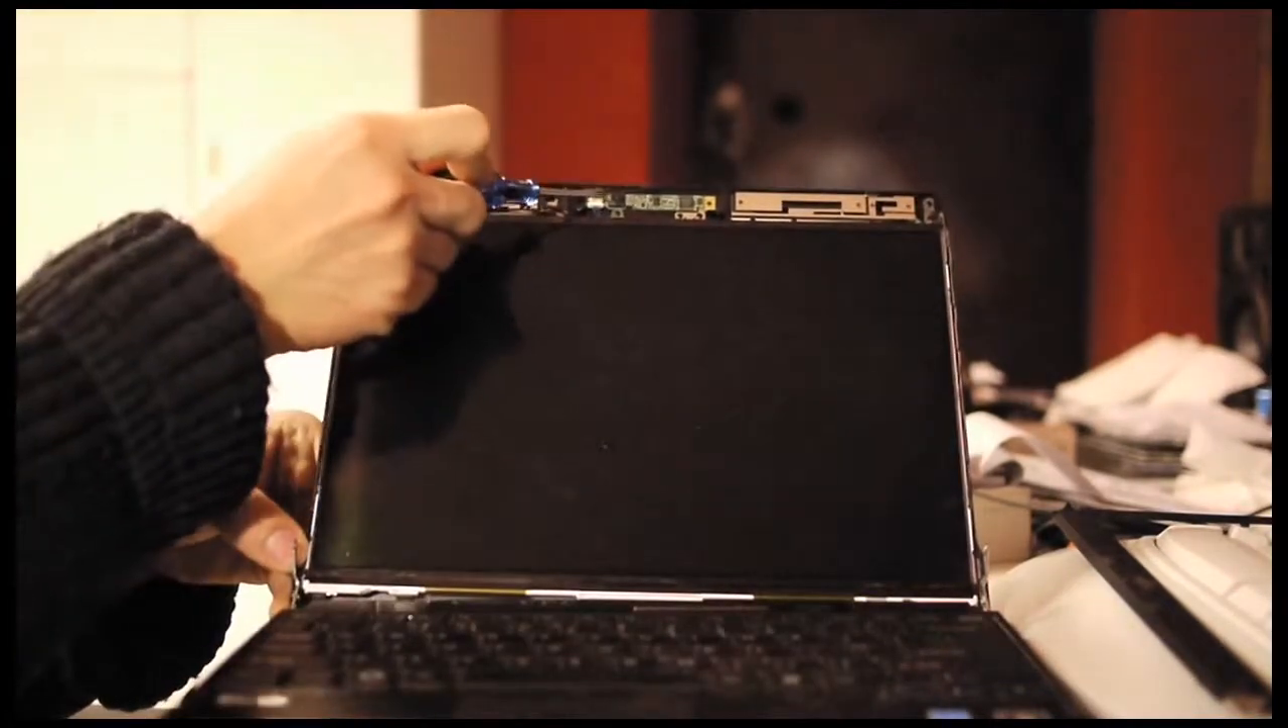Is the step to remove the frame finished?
Yes.